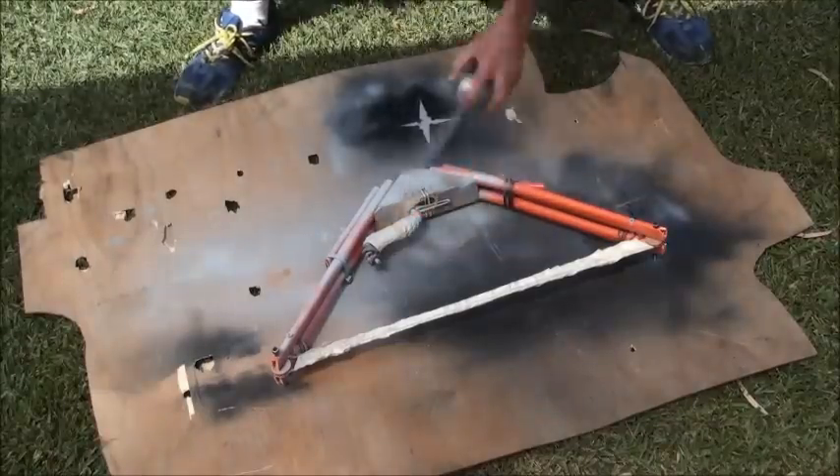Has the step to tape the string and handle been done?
Yes.